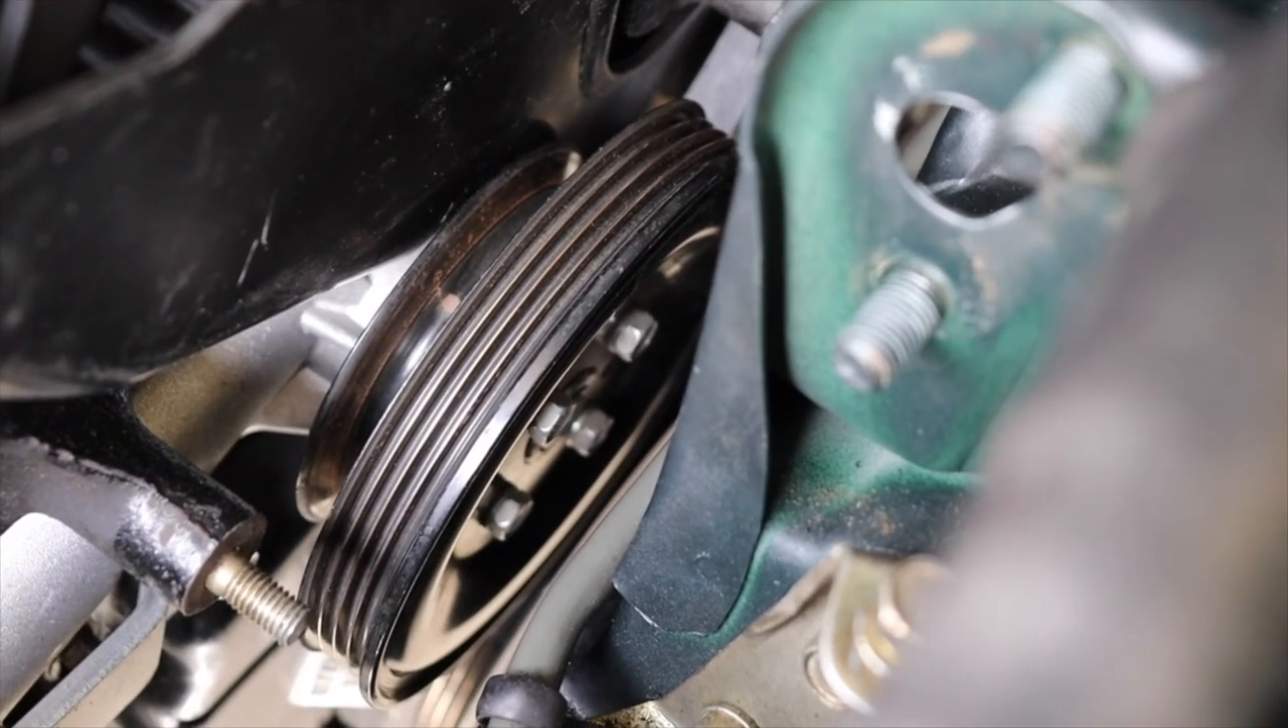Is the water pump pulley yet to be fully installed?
No.